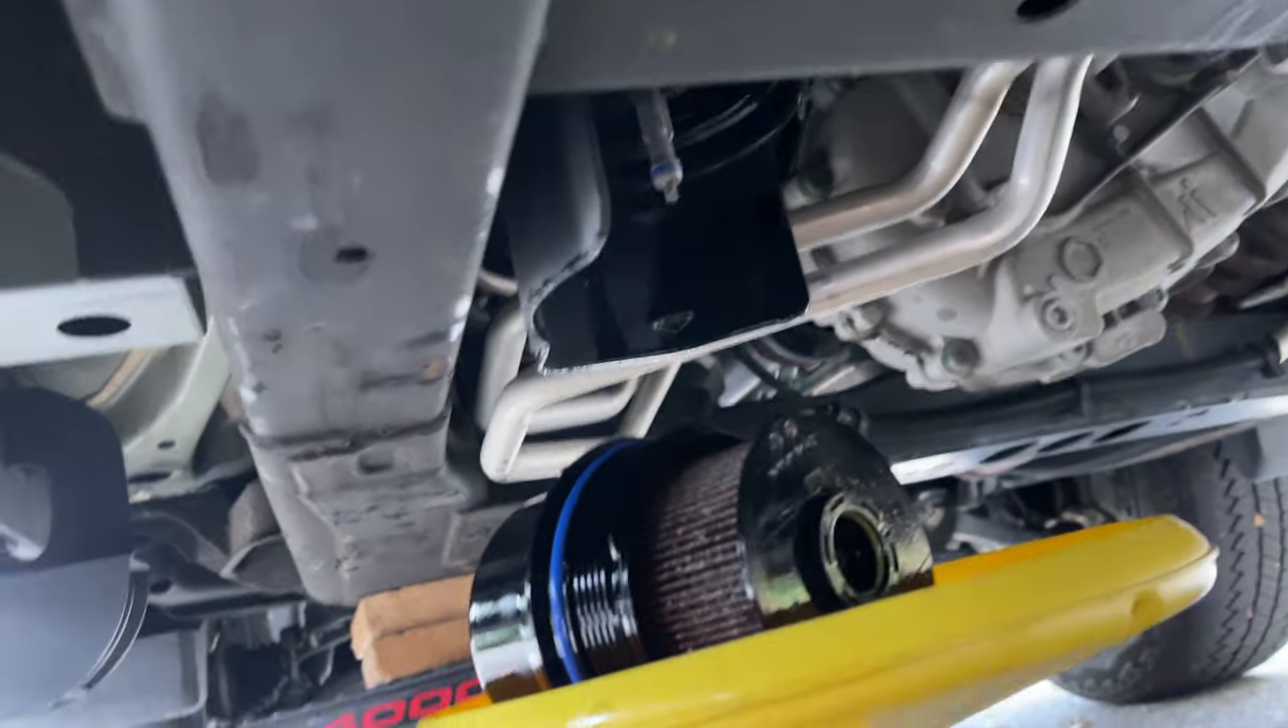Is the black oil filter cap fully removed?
Yes.